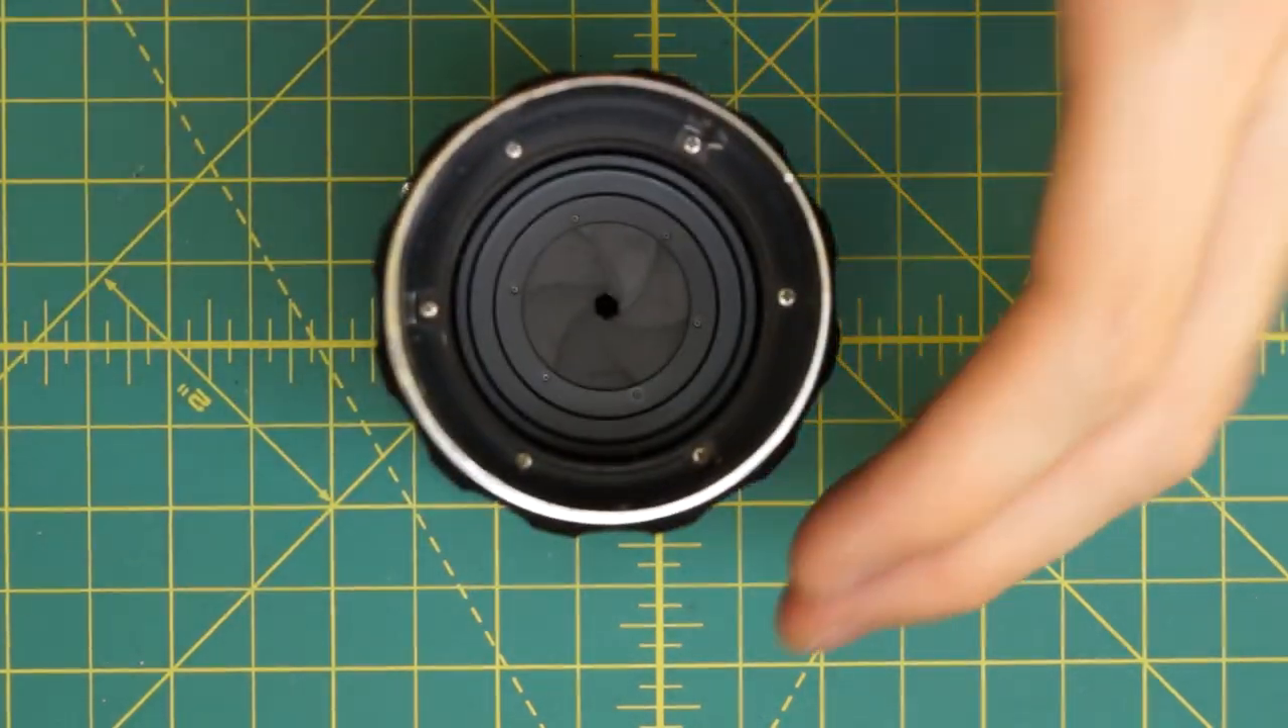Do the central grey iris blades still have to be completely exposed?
No.